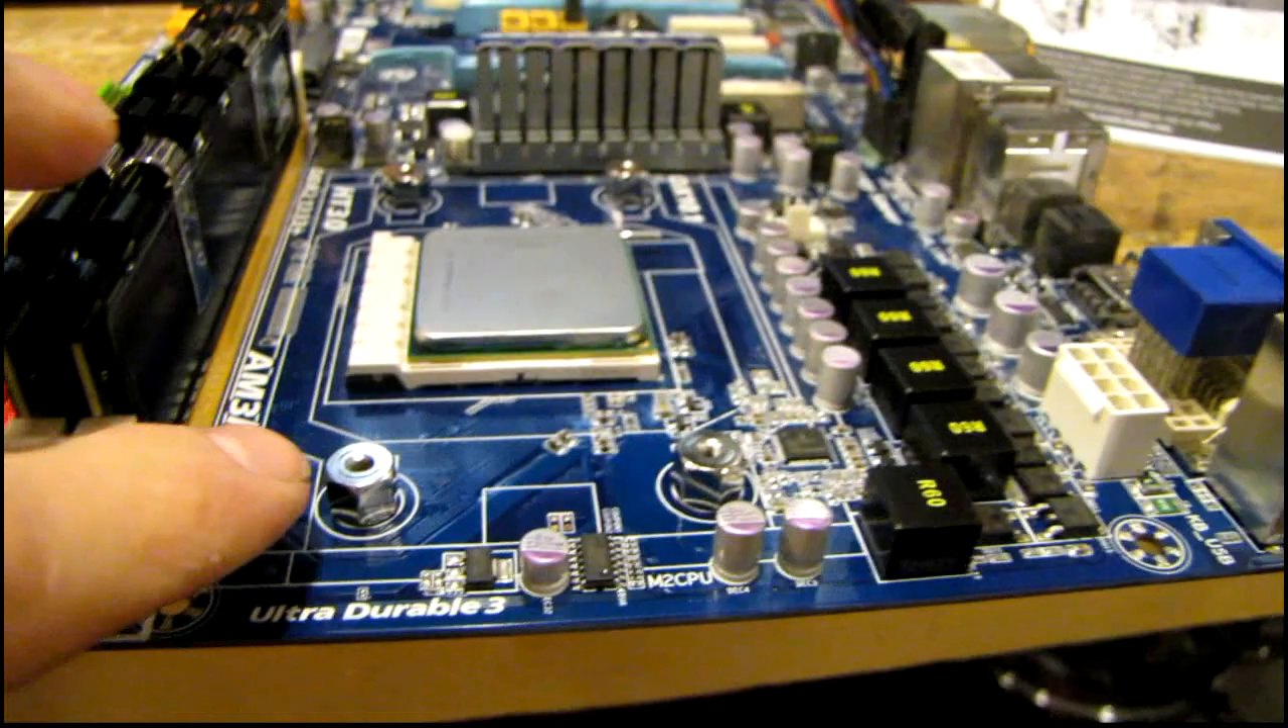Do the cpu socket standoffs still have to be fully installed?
No.